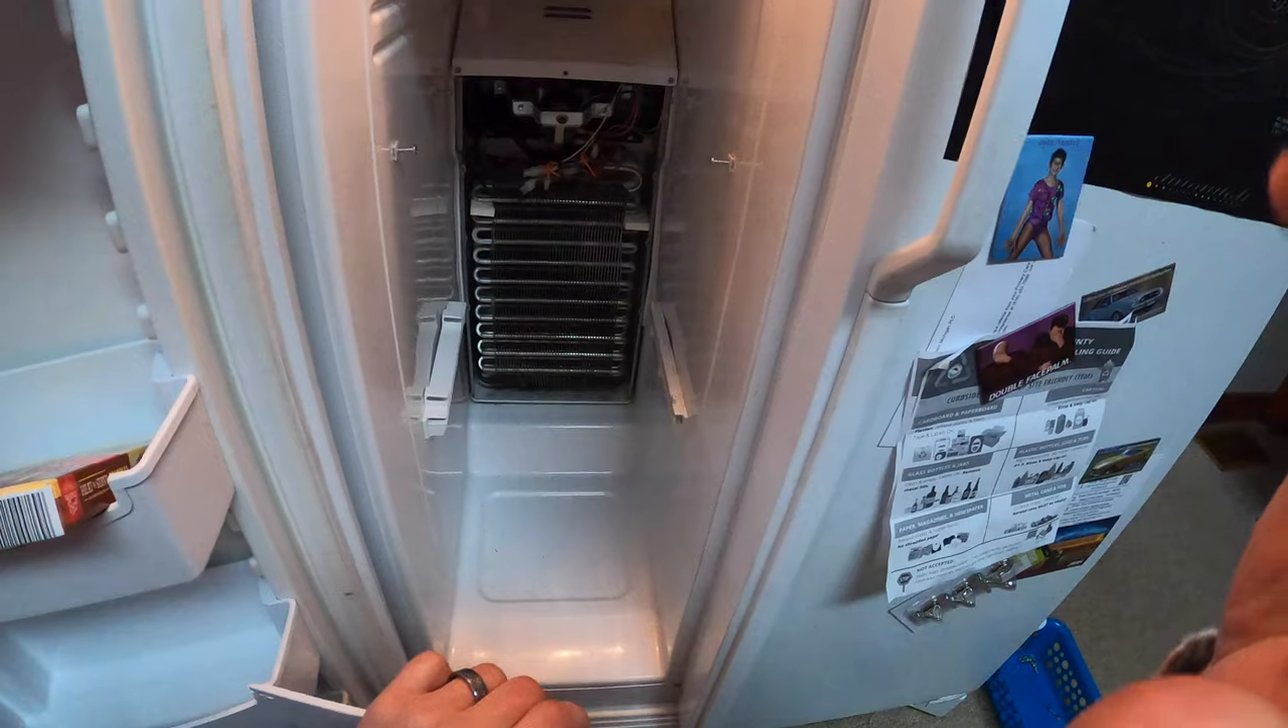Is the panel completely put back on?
No.